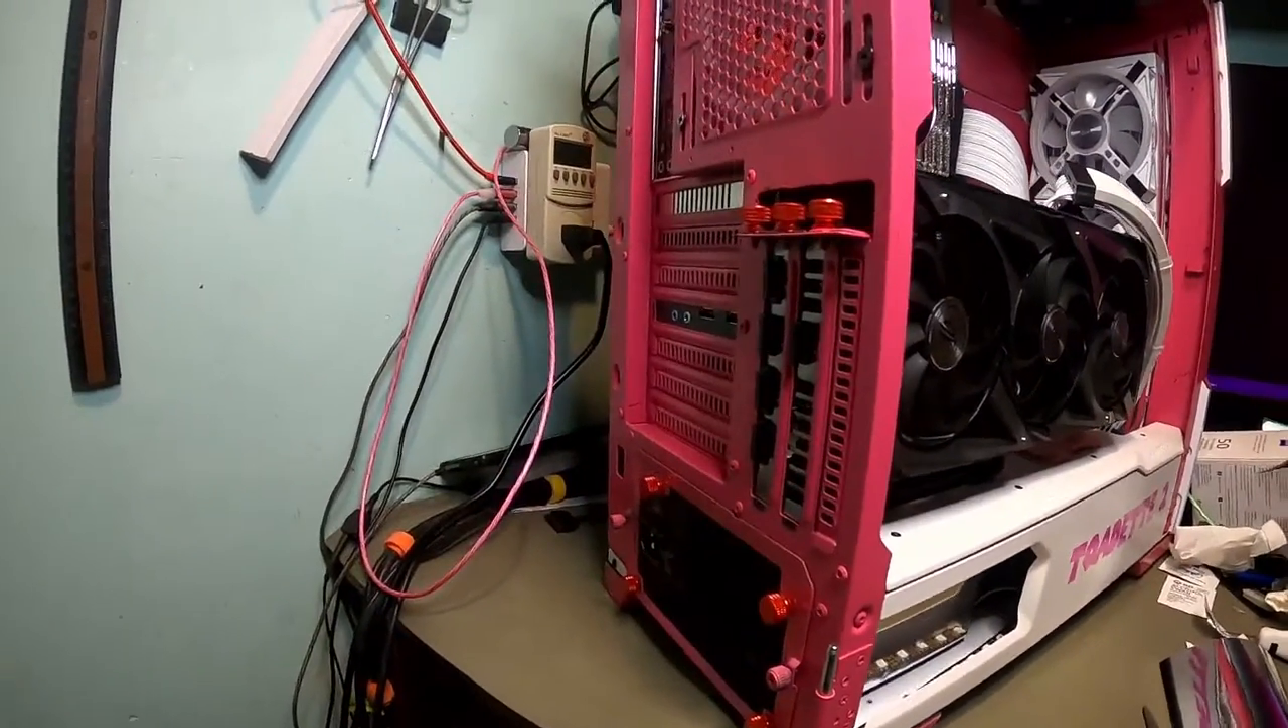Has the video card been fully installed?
Yes.